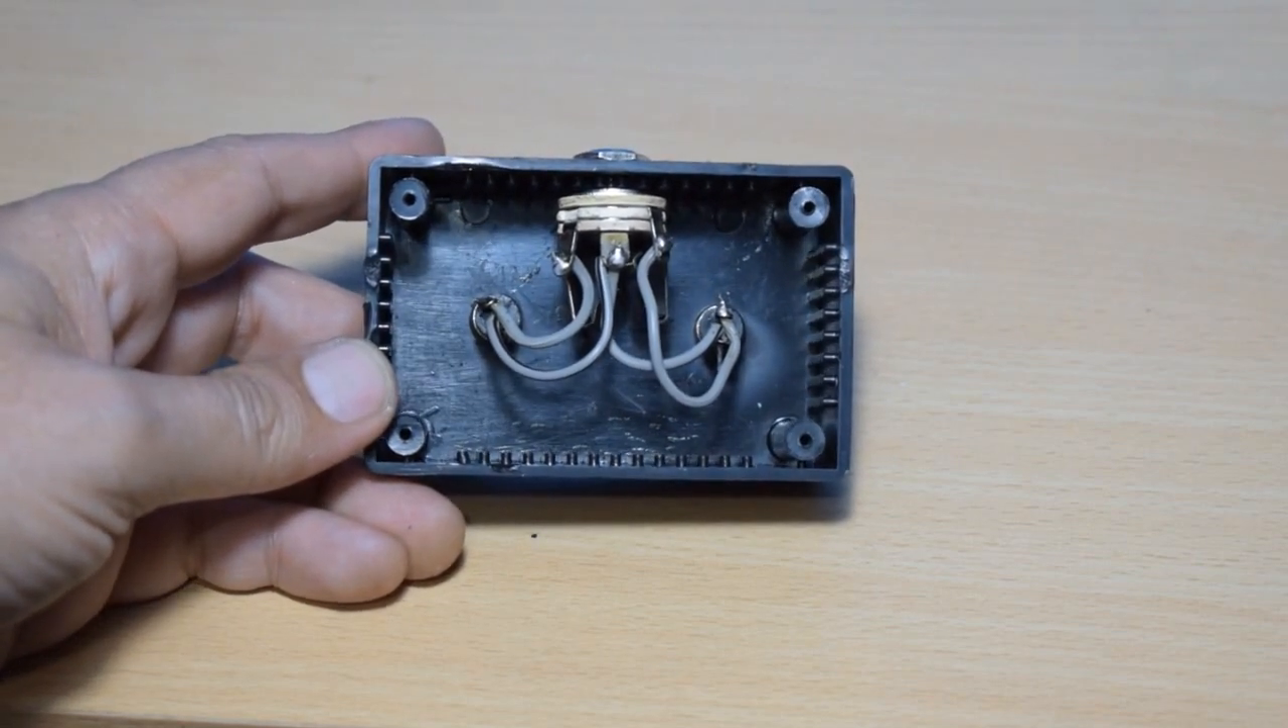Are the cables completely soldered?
Yes.